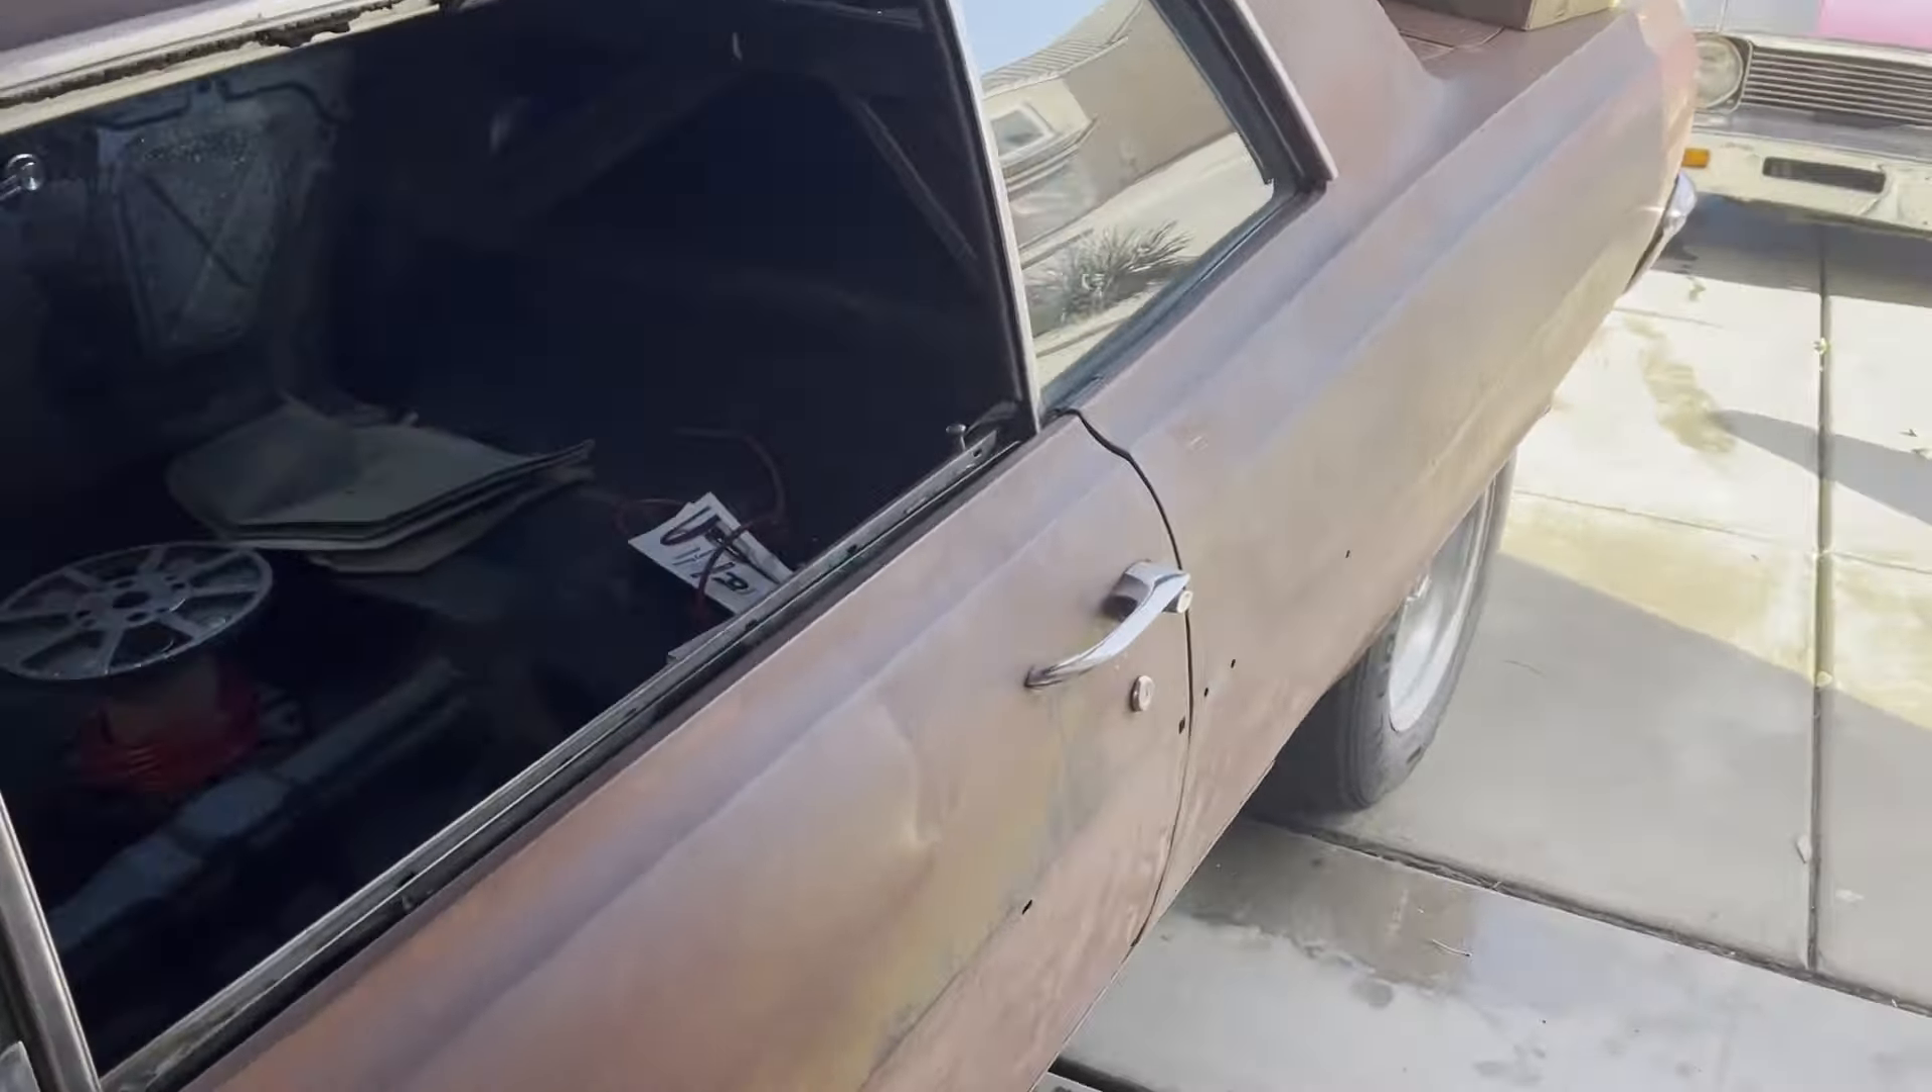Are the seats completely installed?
No.